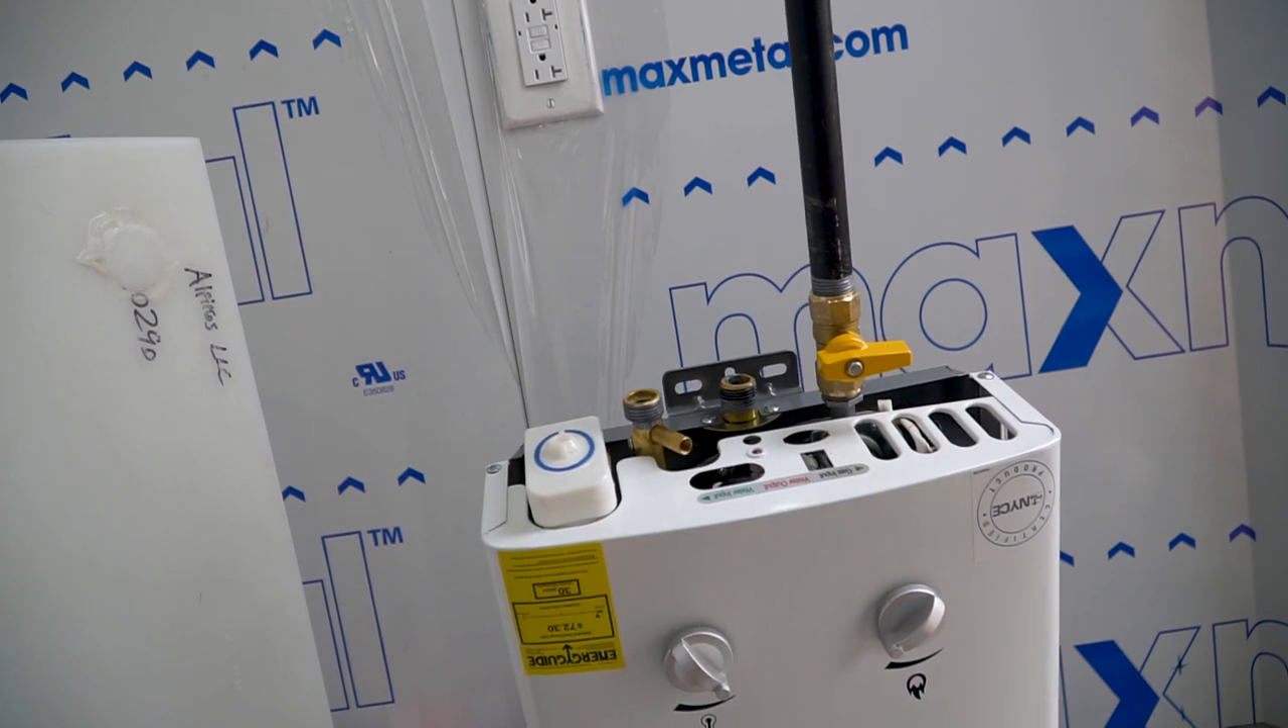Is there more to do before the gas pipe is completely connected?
No.